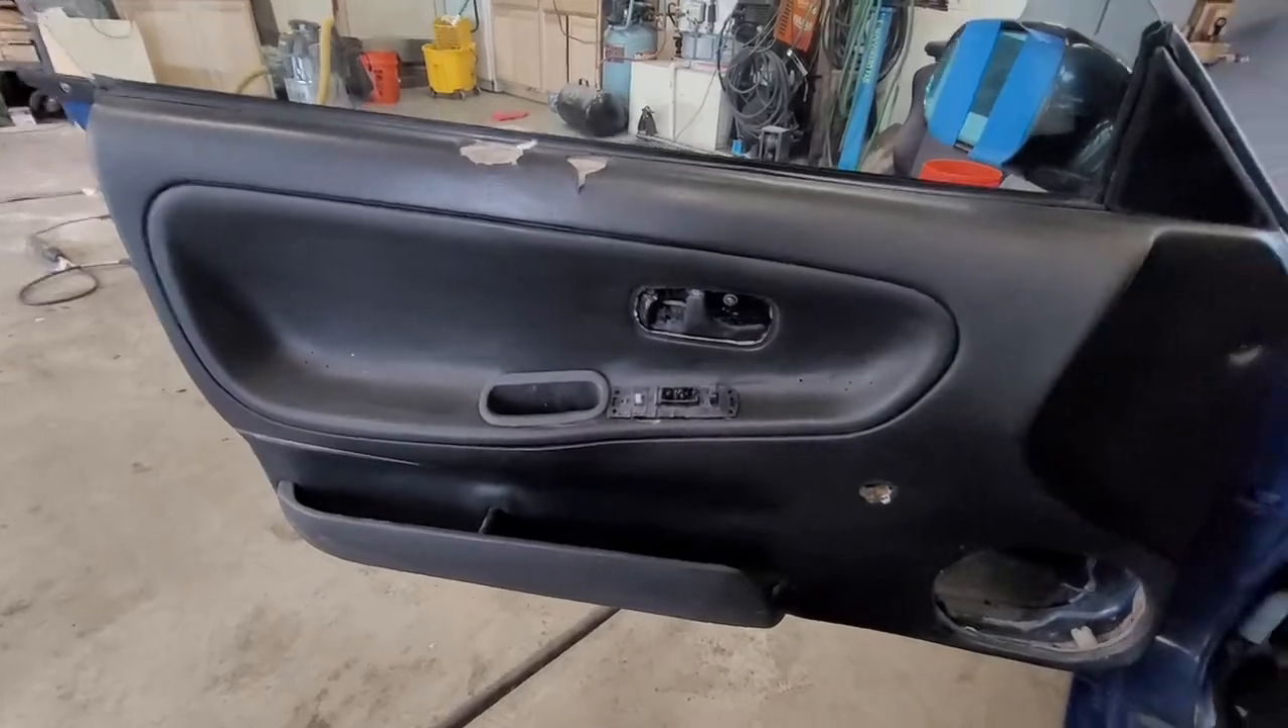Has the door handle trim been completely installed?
No.